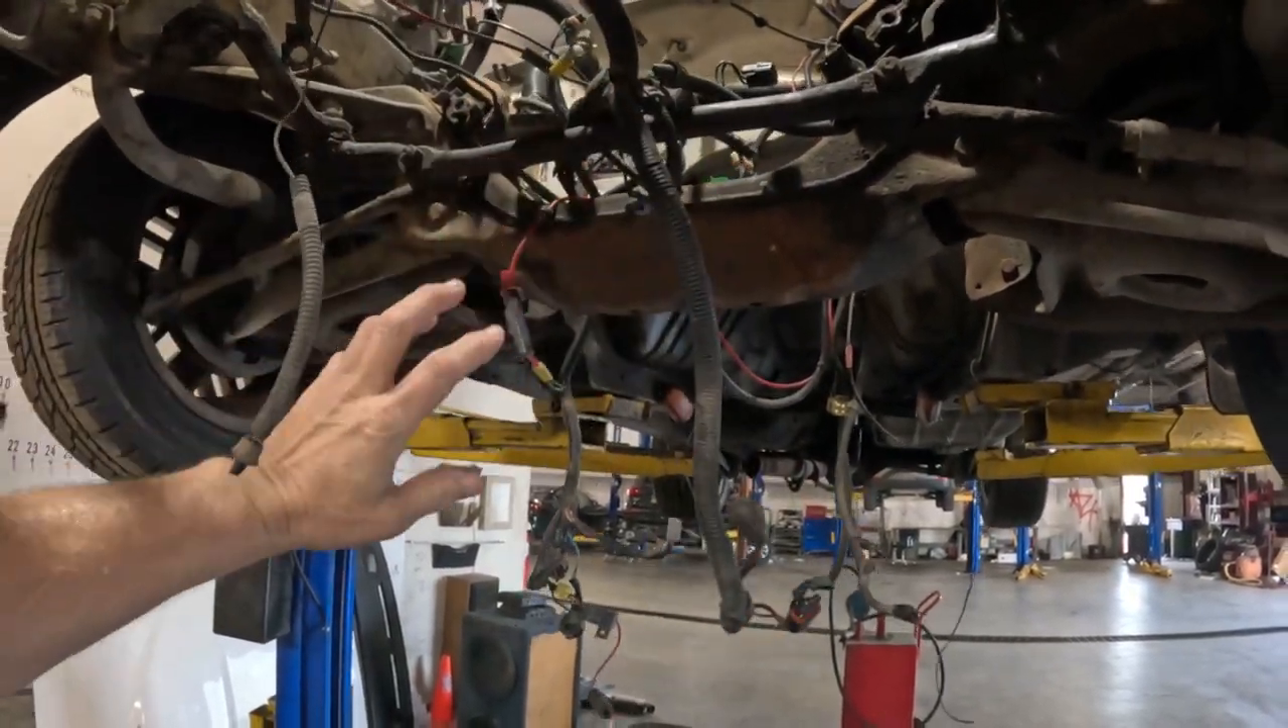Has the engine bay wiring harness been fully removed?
No.